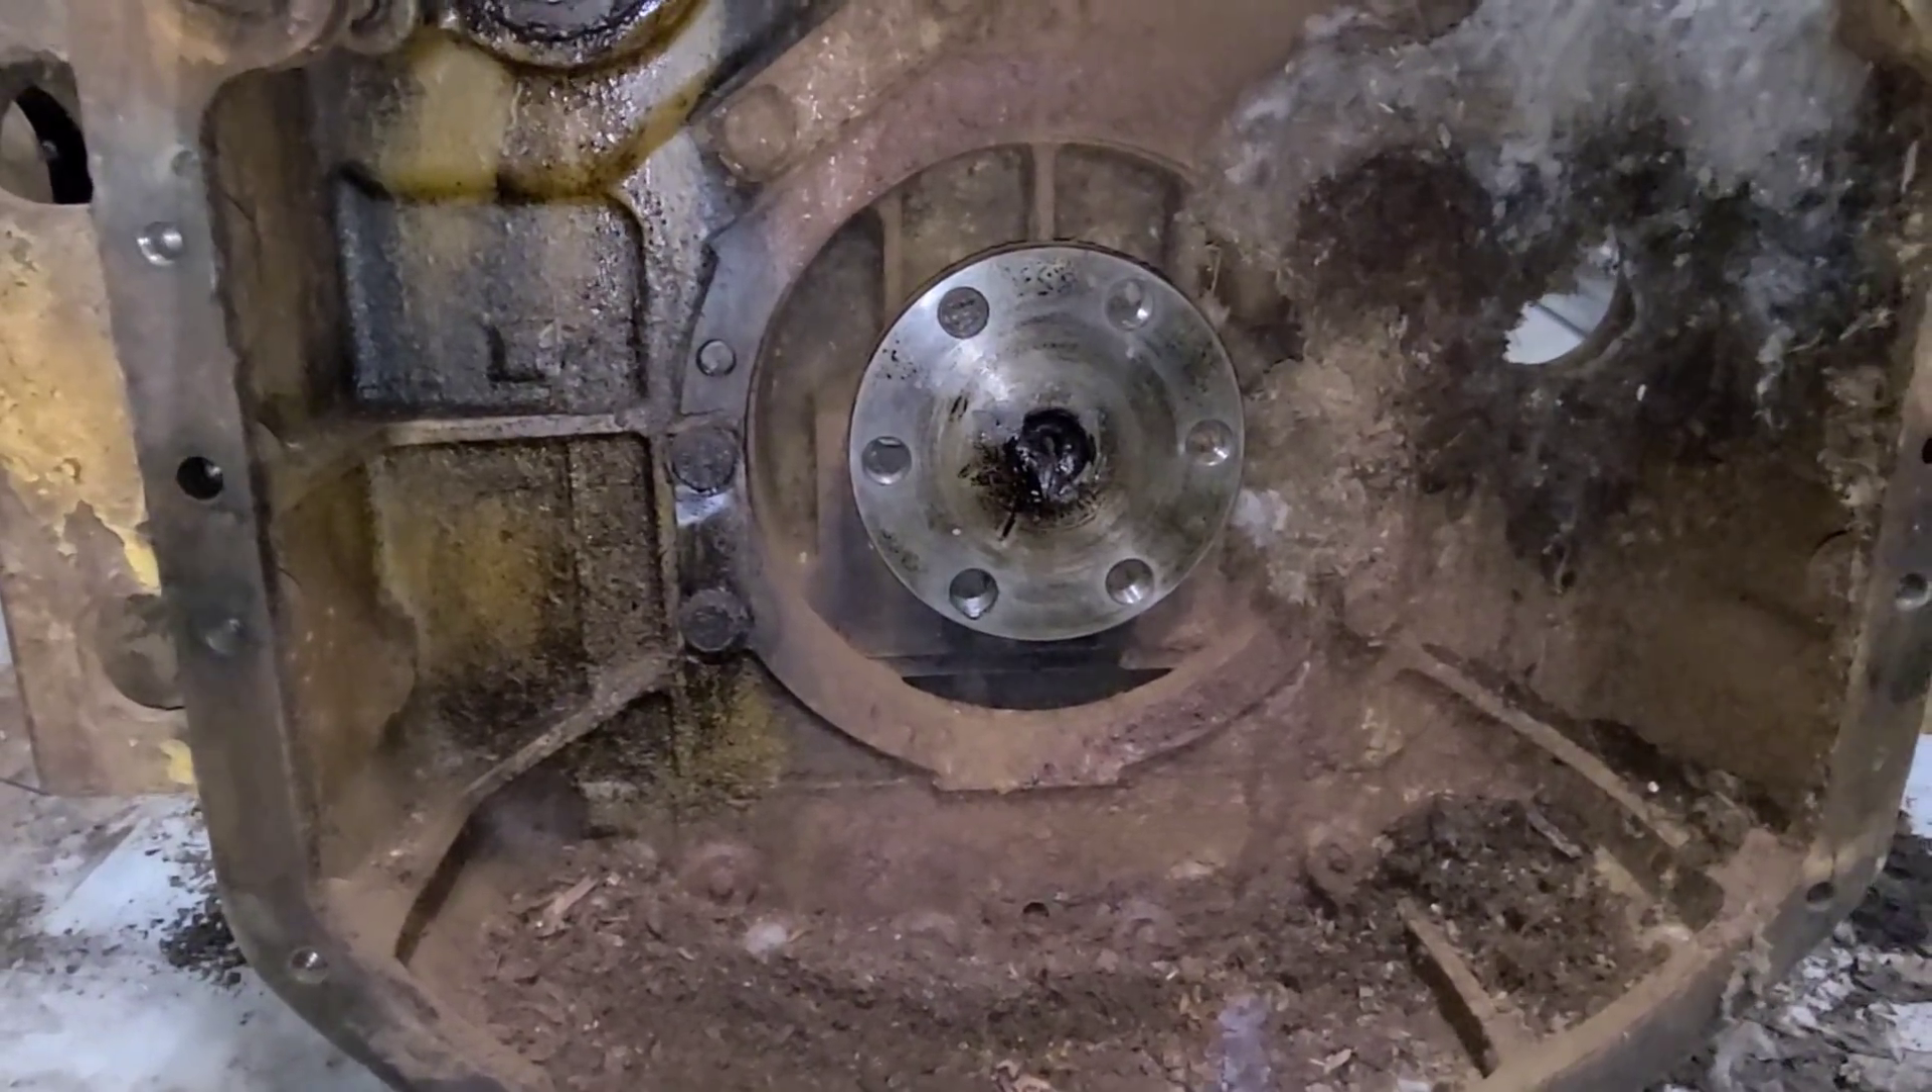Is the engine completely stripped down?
No.